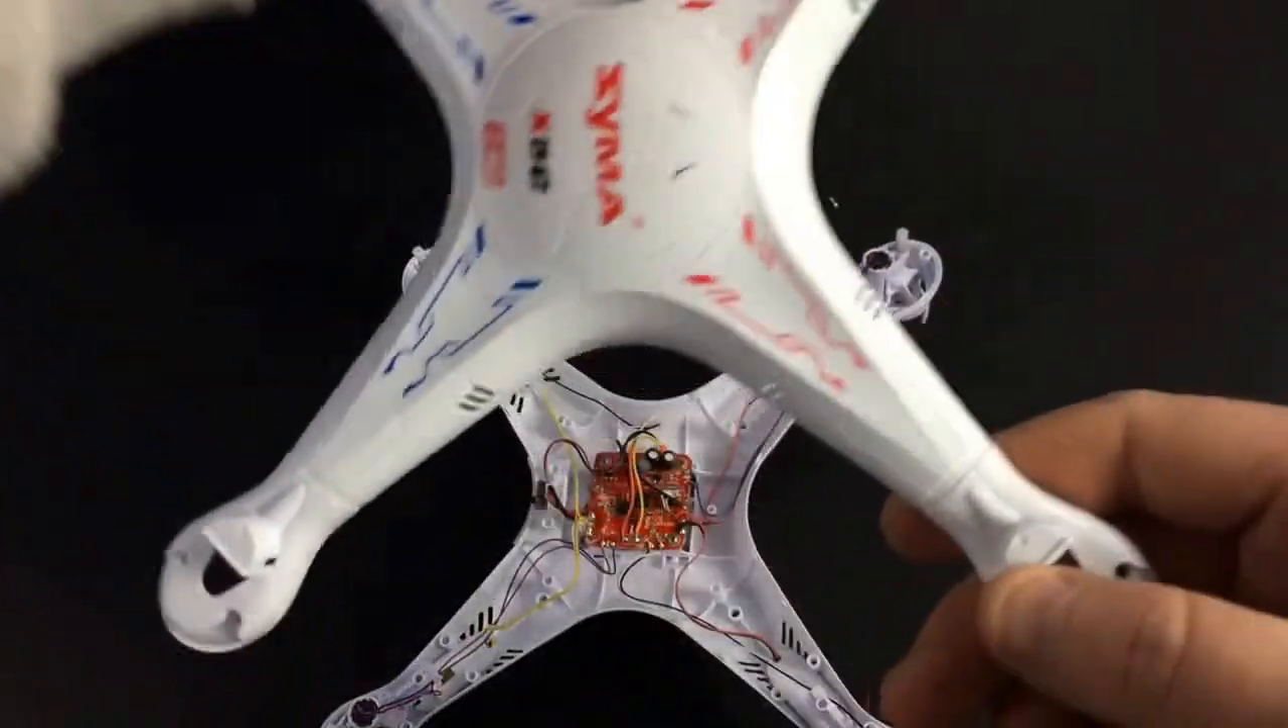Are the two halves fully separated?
Yes.